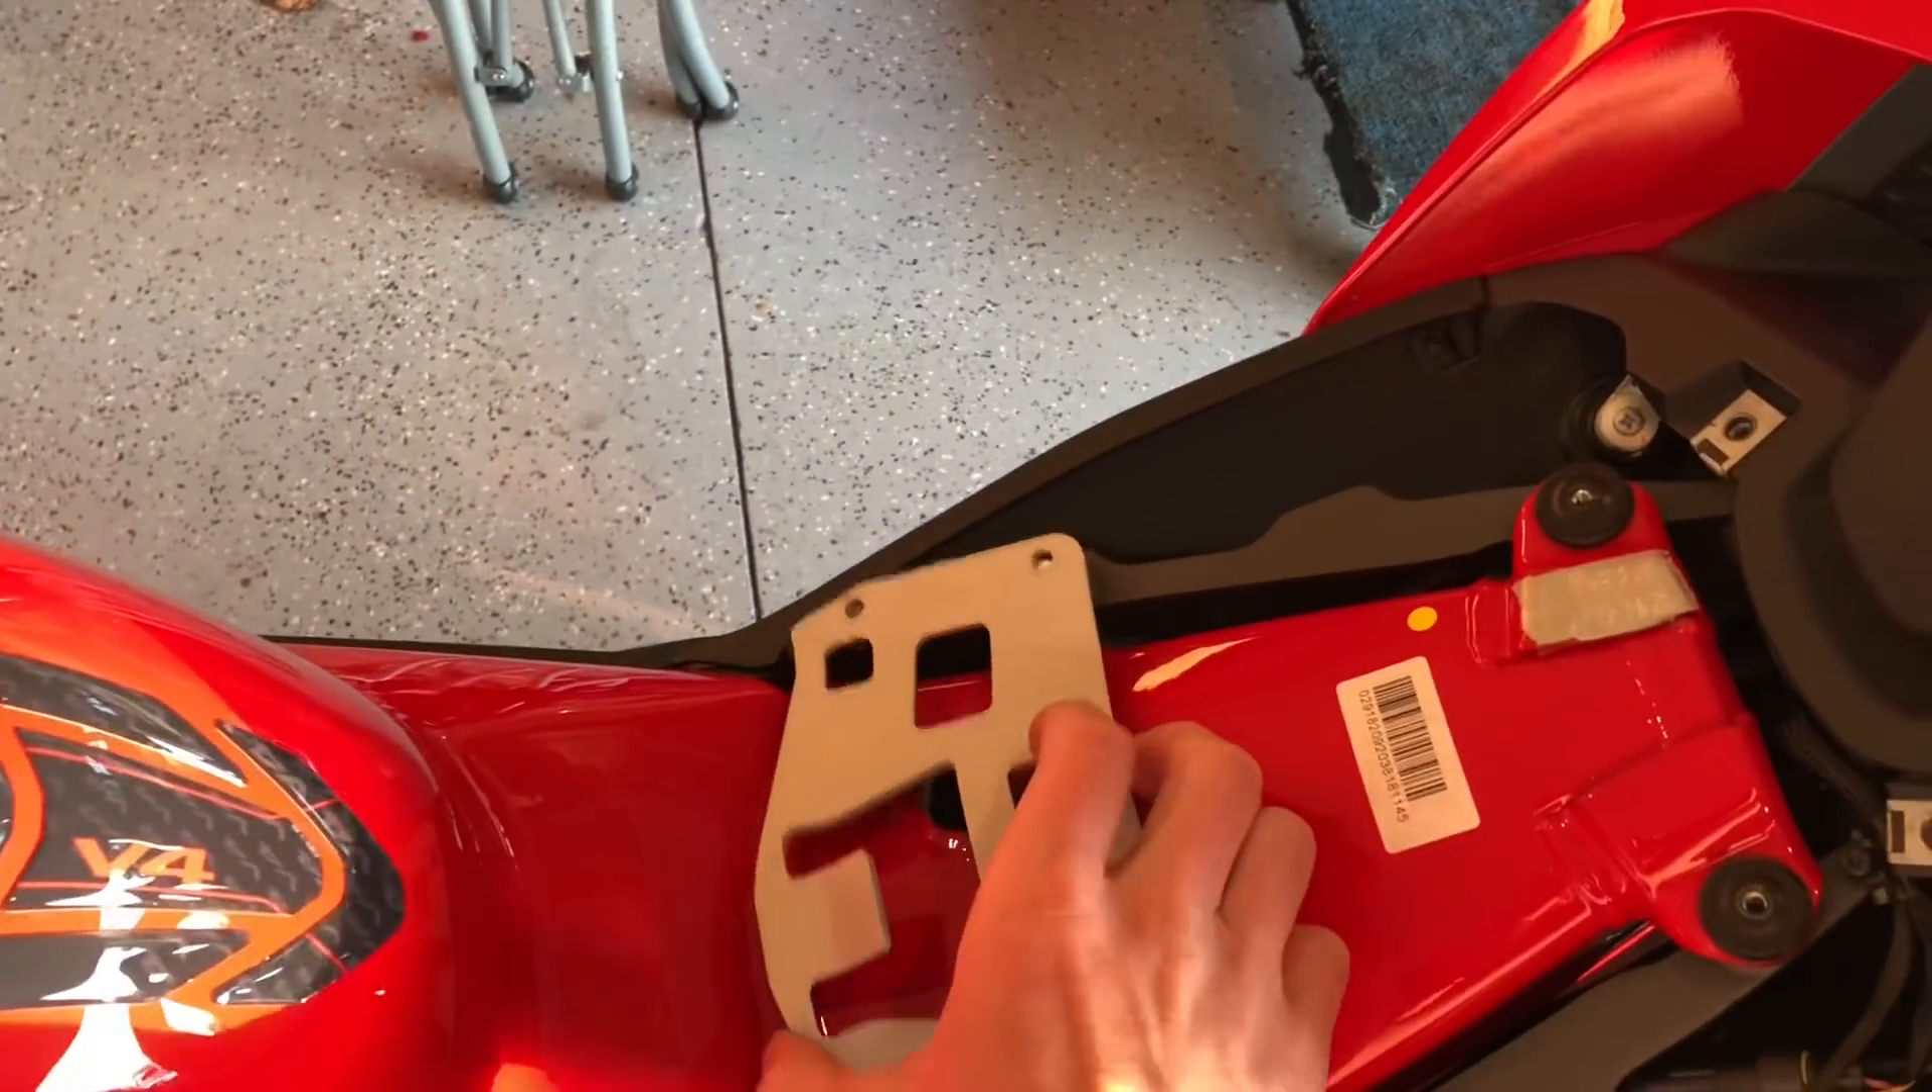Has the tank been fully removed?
No.